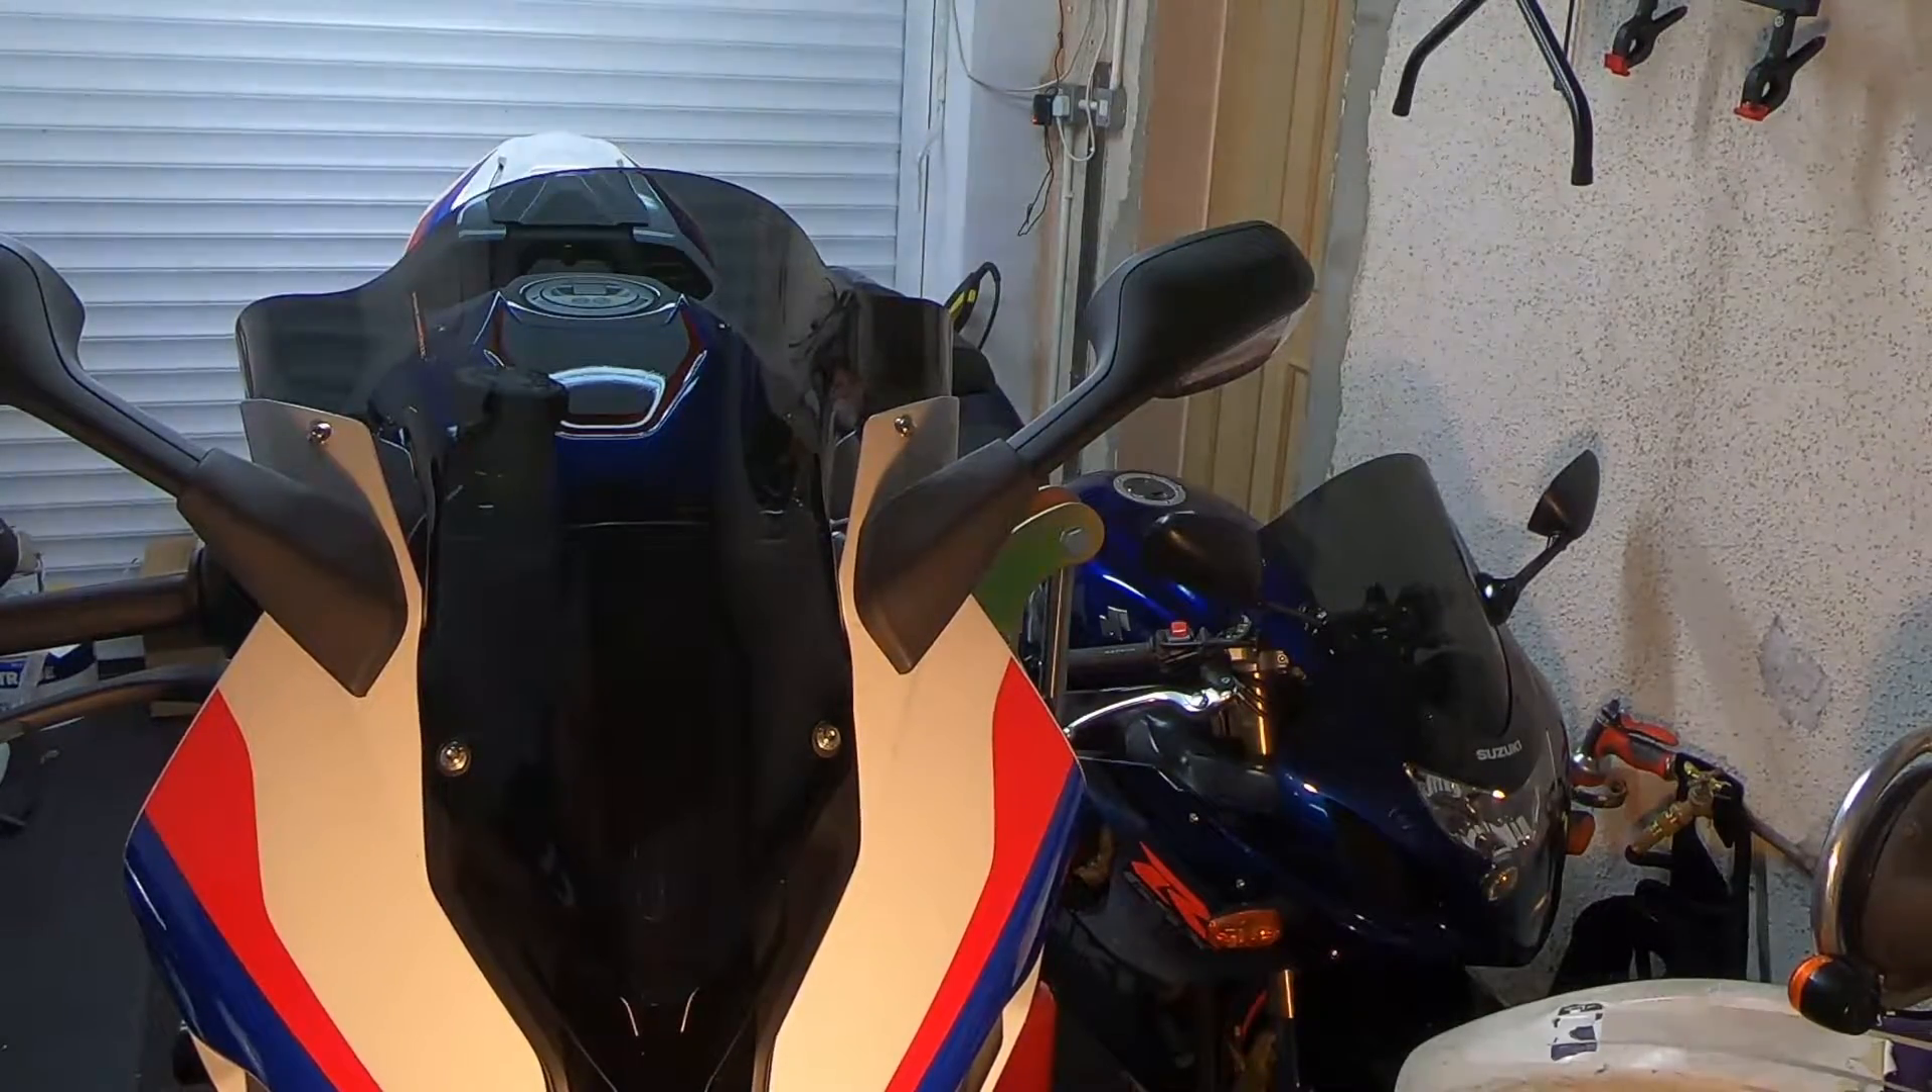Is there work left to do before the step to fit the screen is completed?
No.